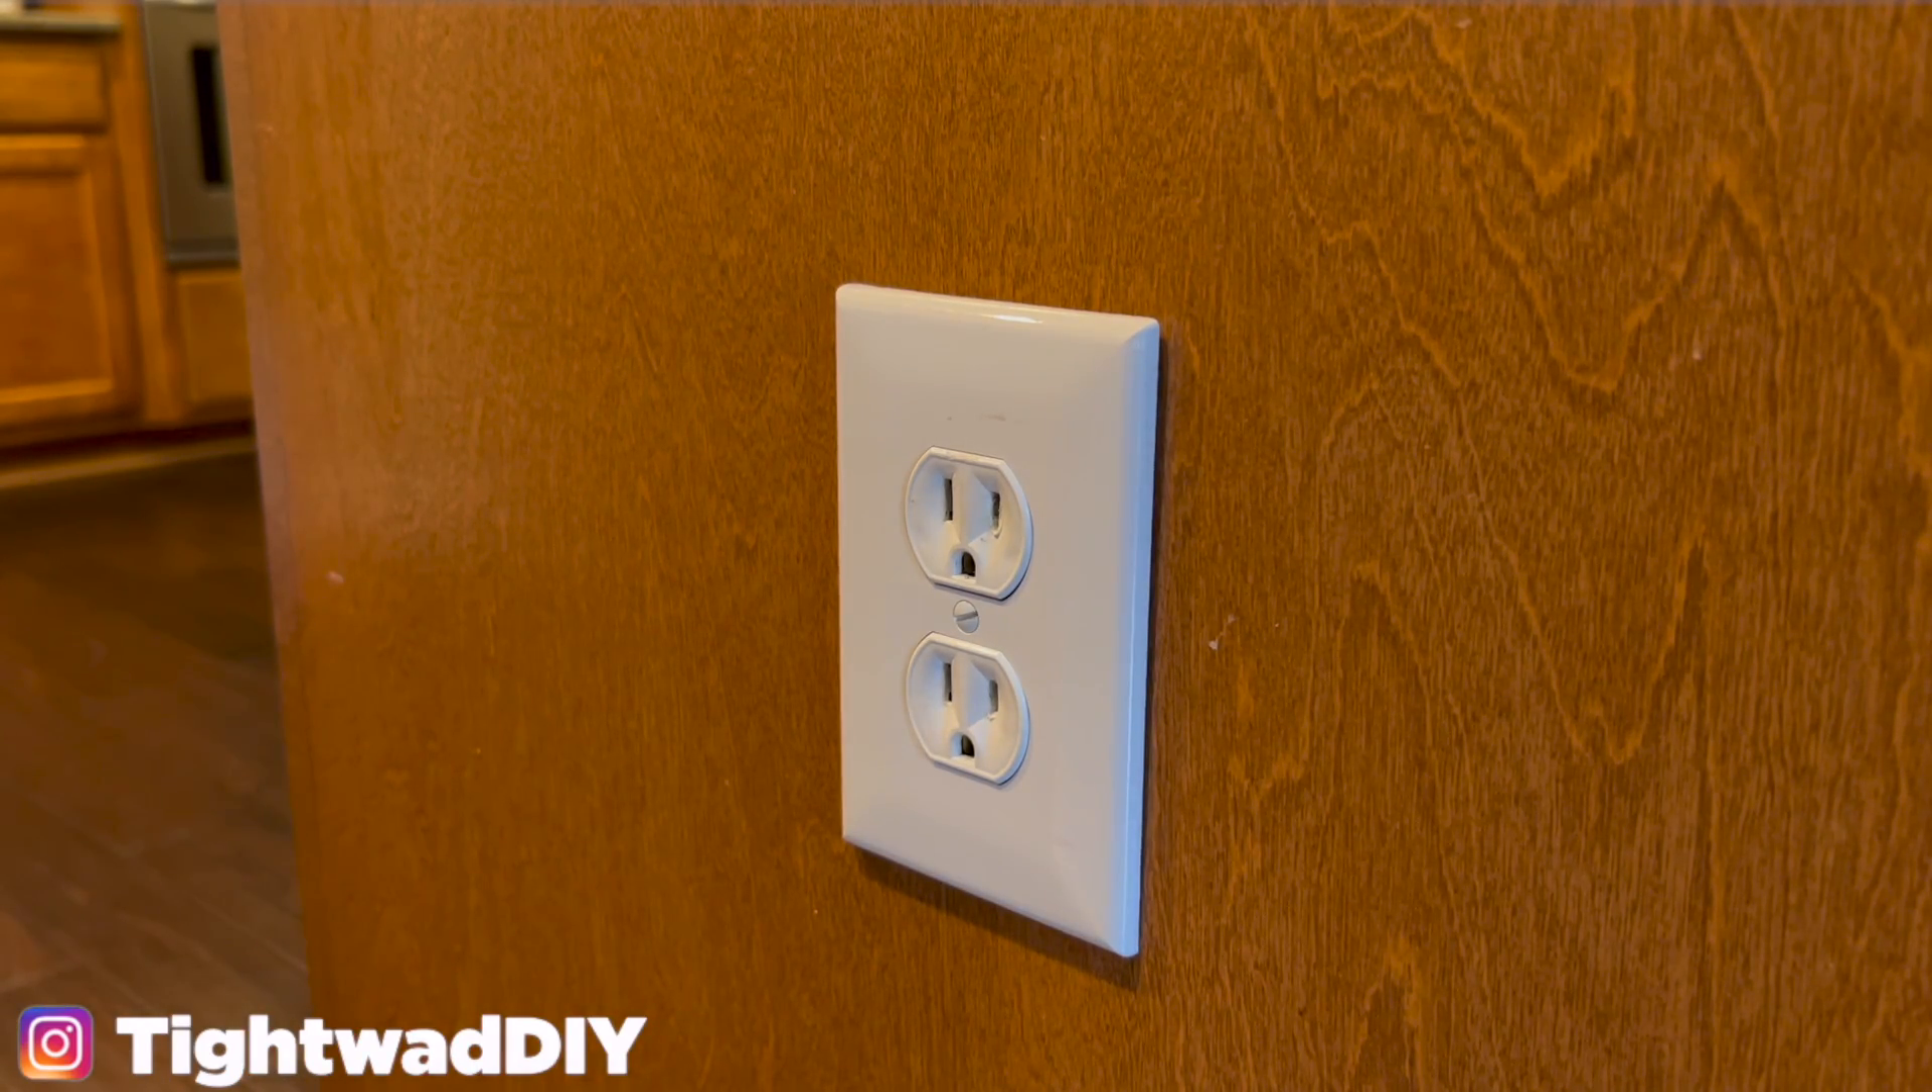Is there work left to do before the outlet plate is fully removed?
Yes.